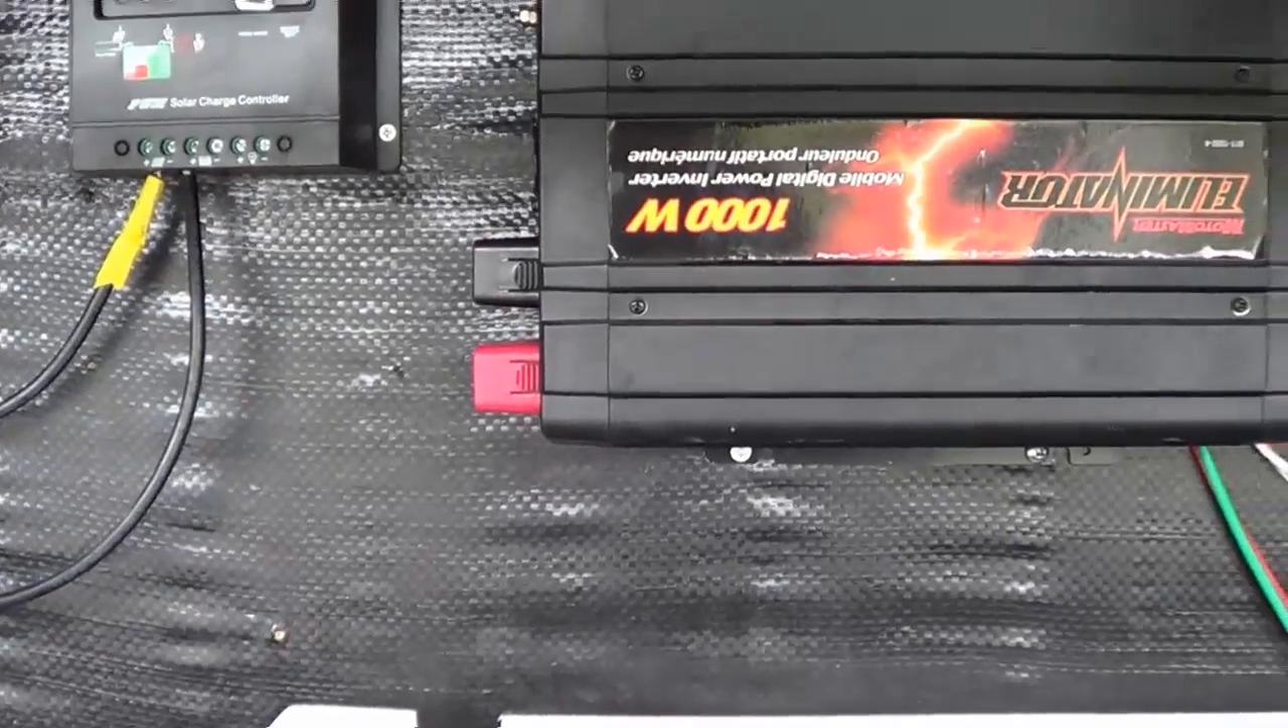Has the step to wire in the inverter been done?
No.